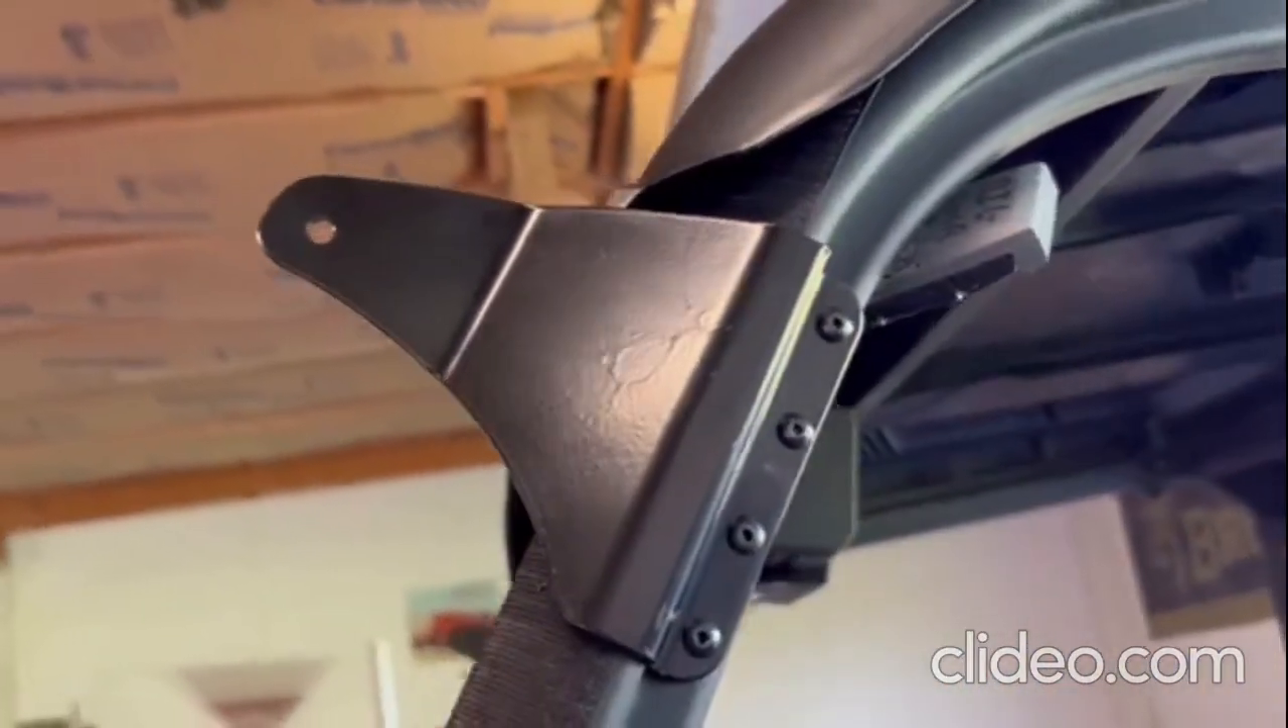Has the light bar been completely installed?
No.